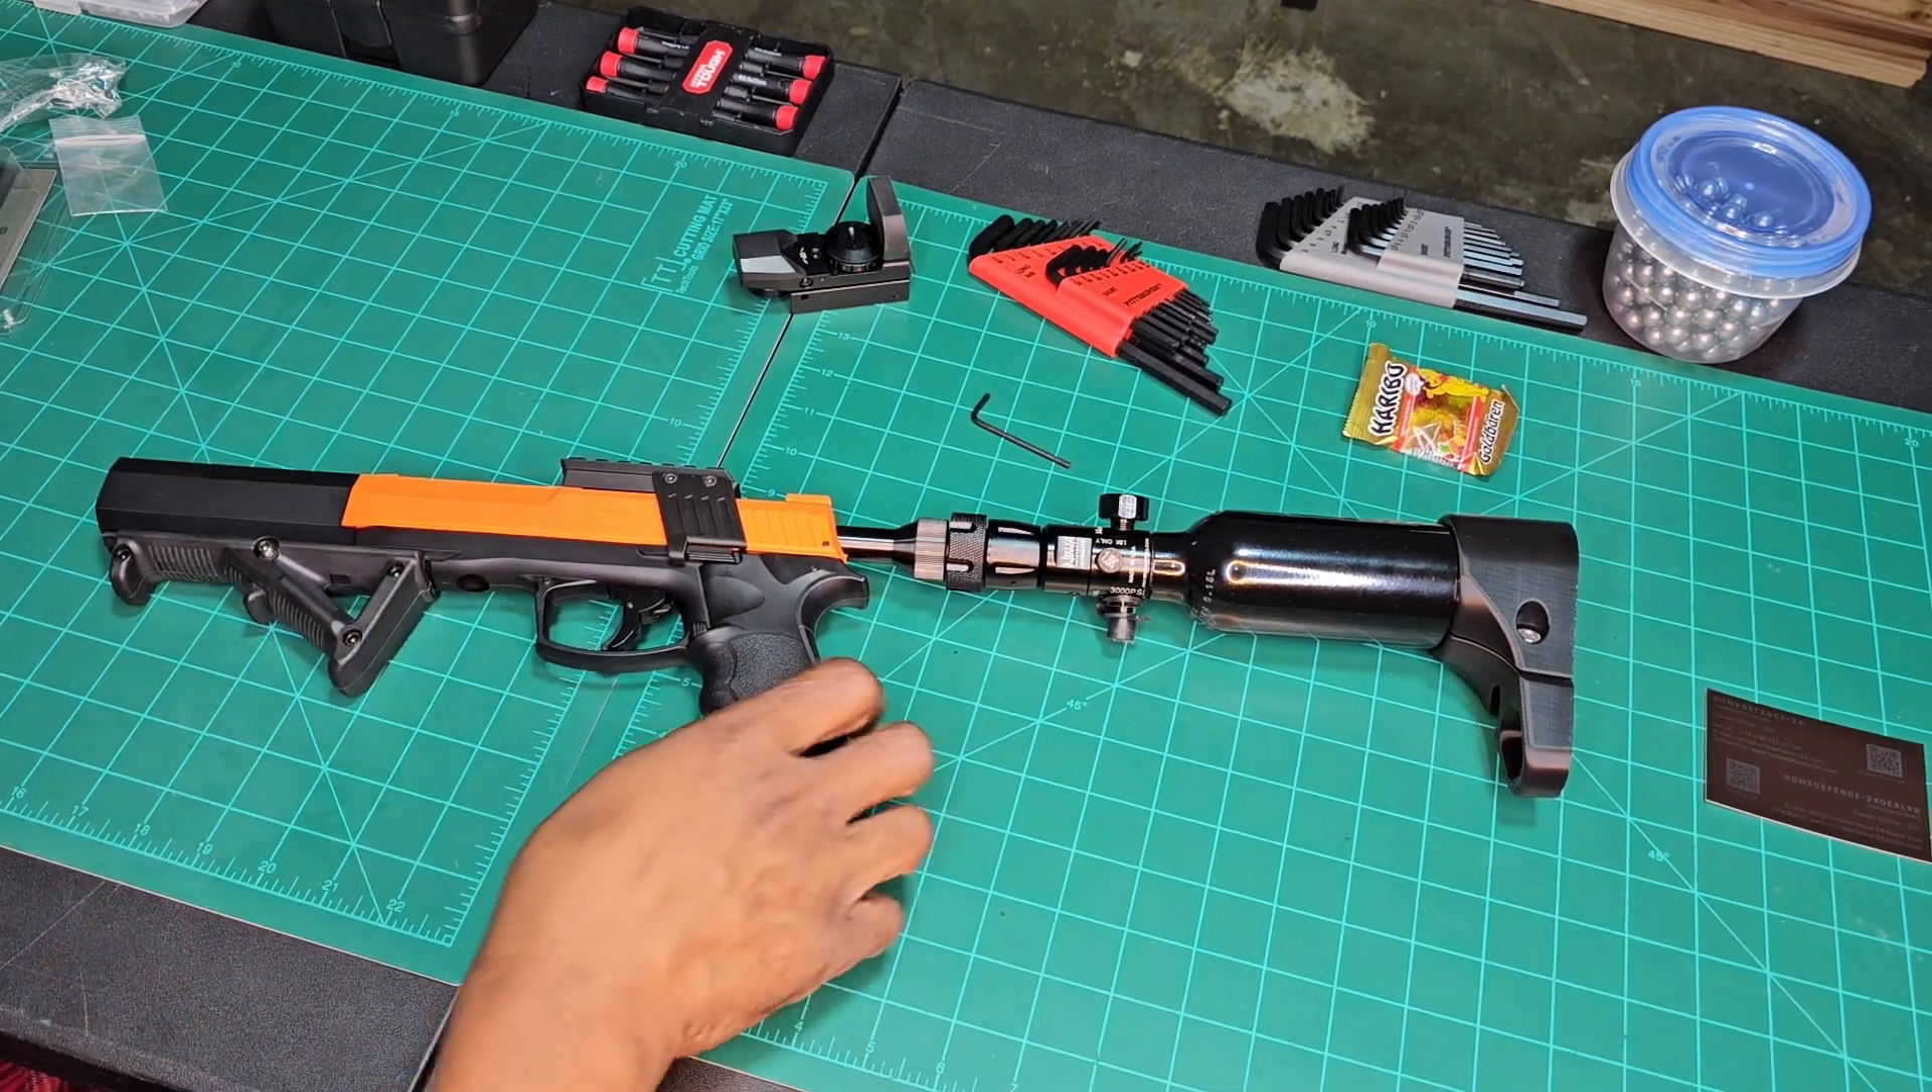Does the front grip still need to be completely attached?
No.